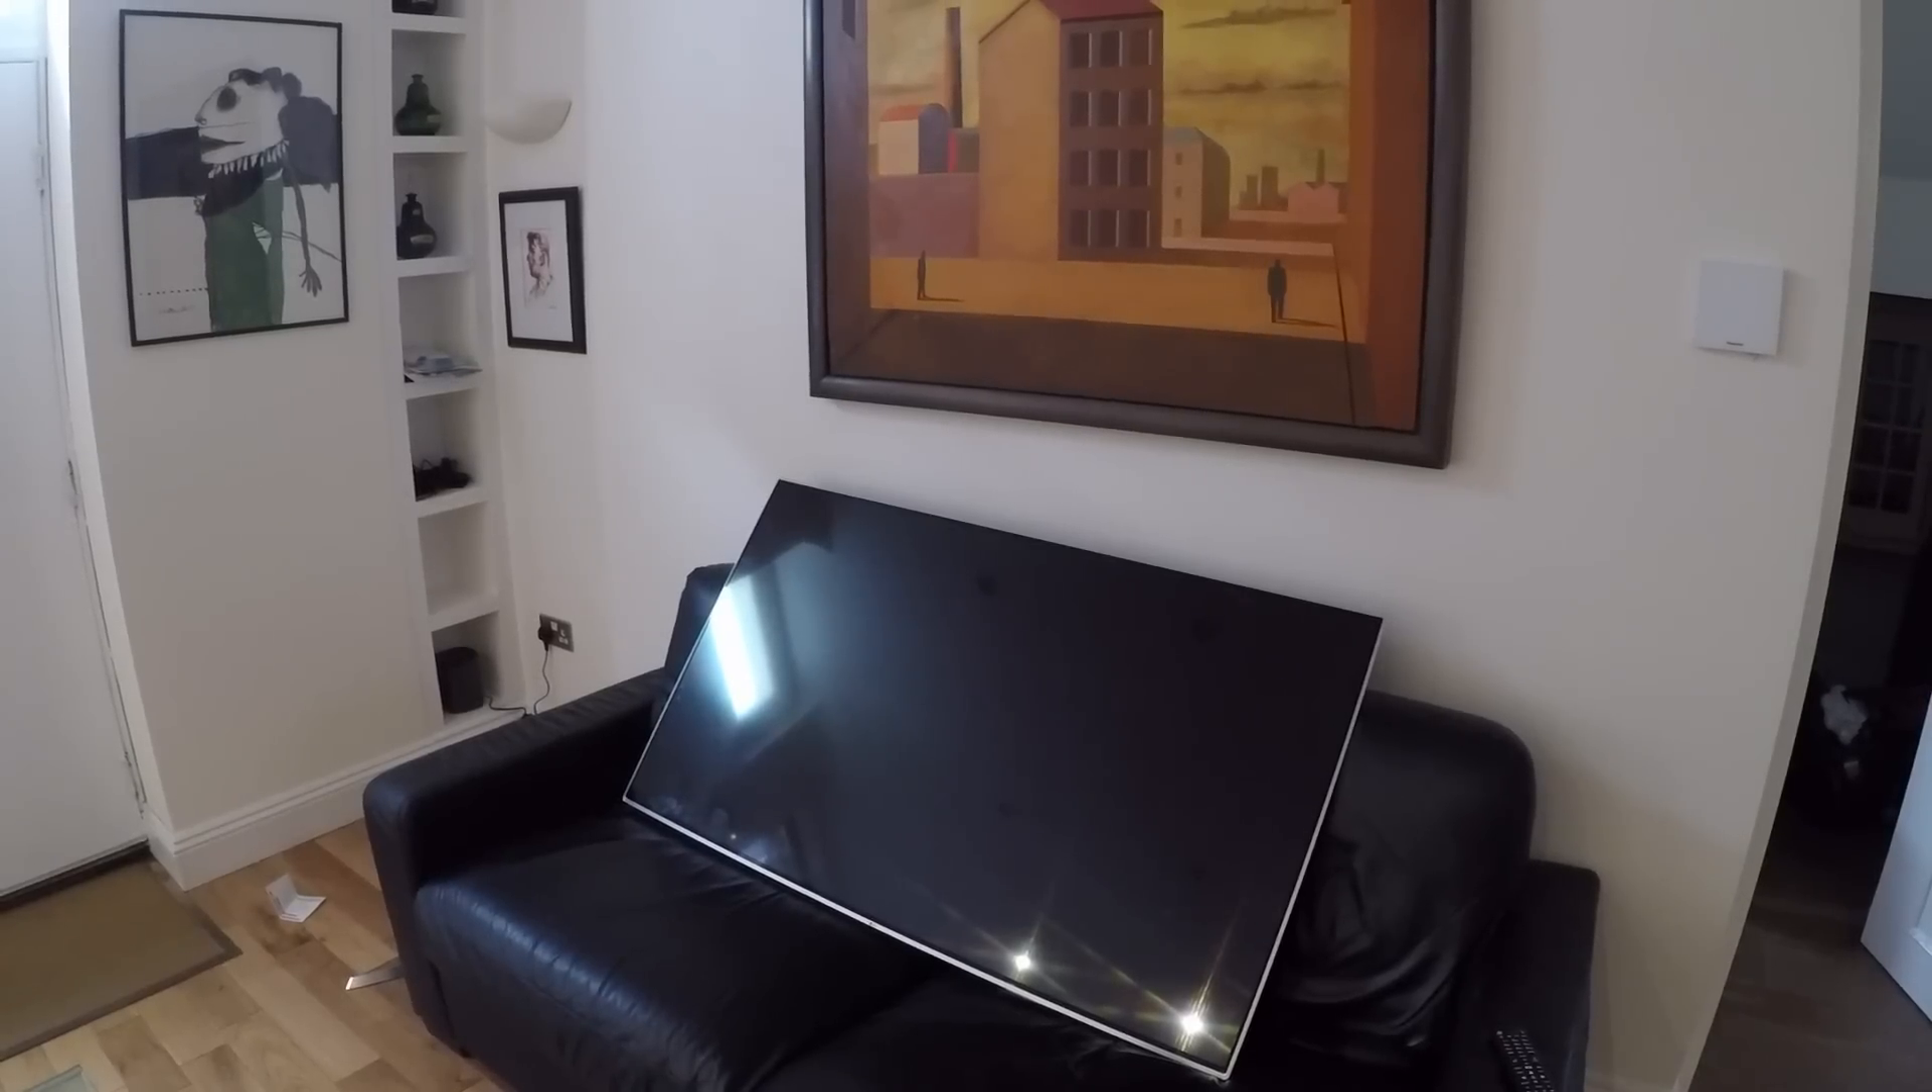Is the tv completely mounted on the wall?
No.